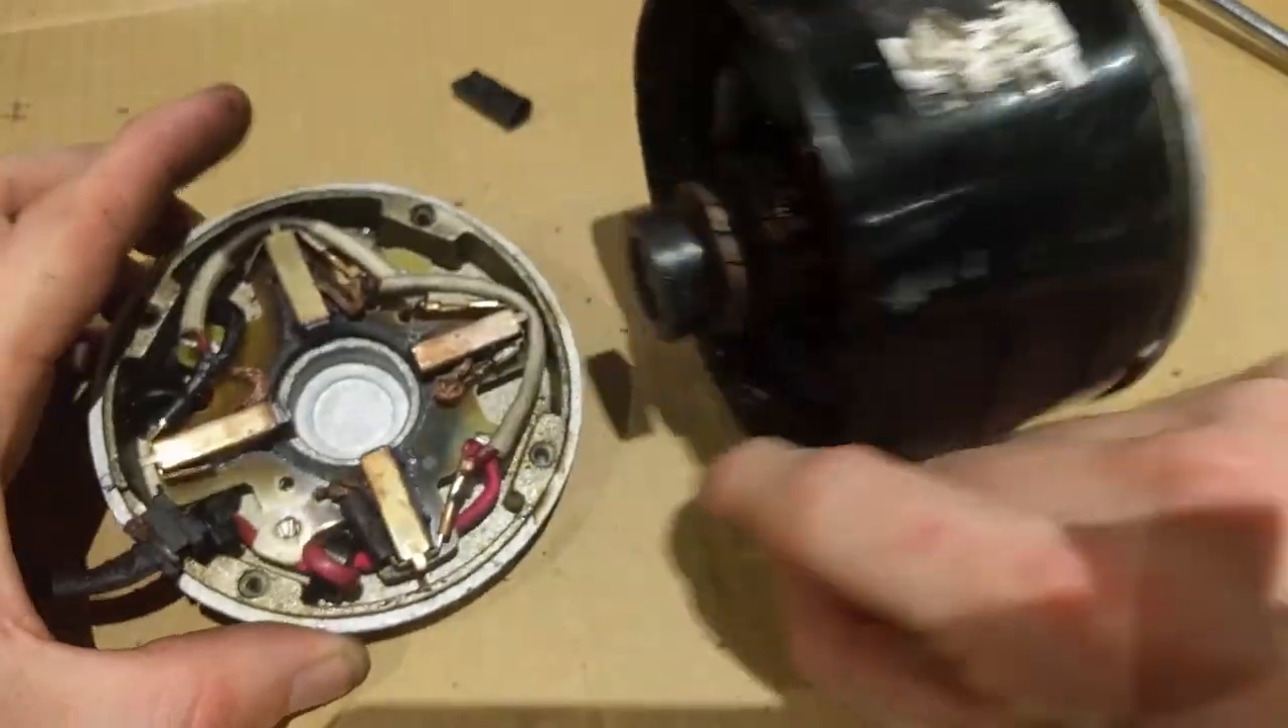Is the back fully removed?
Yes.